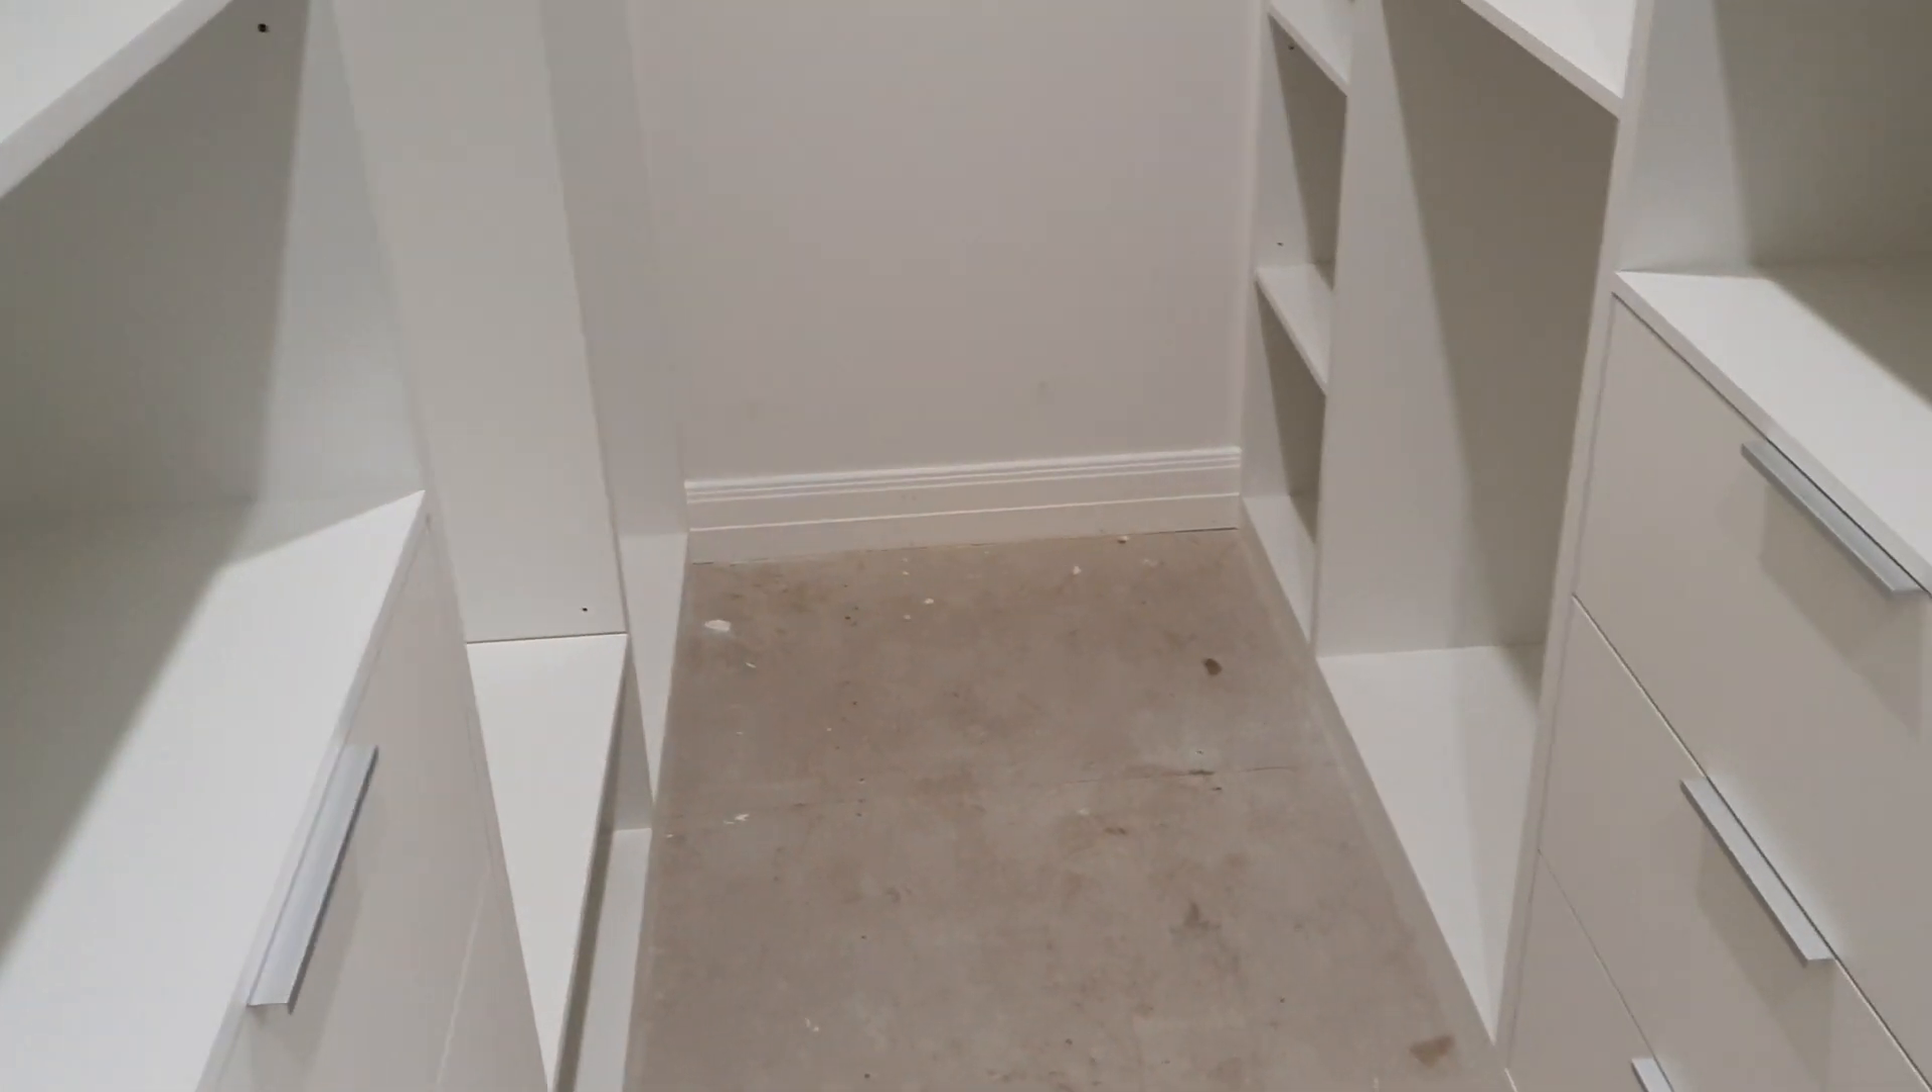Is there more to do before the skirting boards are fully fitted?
No.